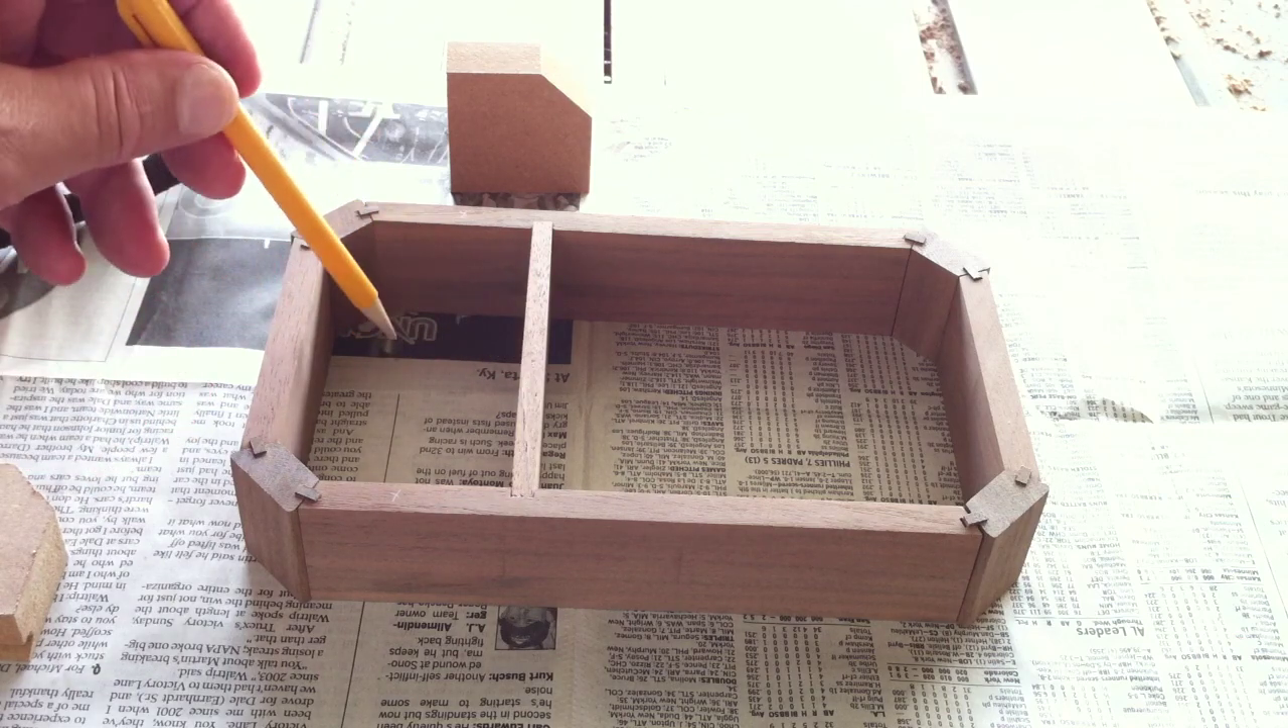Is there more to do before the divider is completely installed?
No.